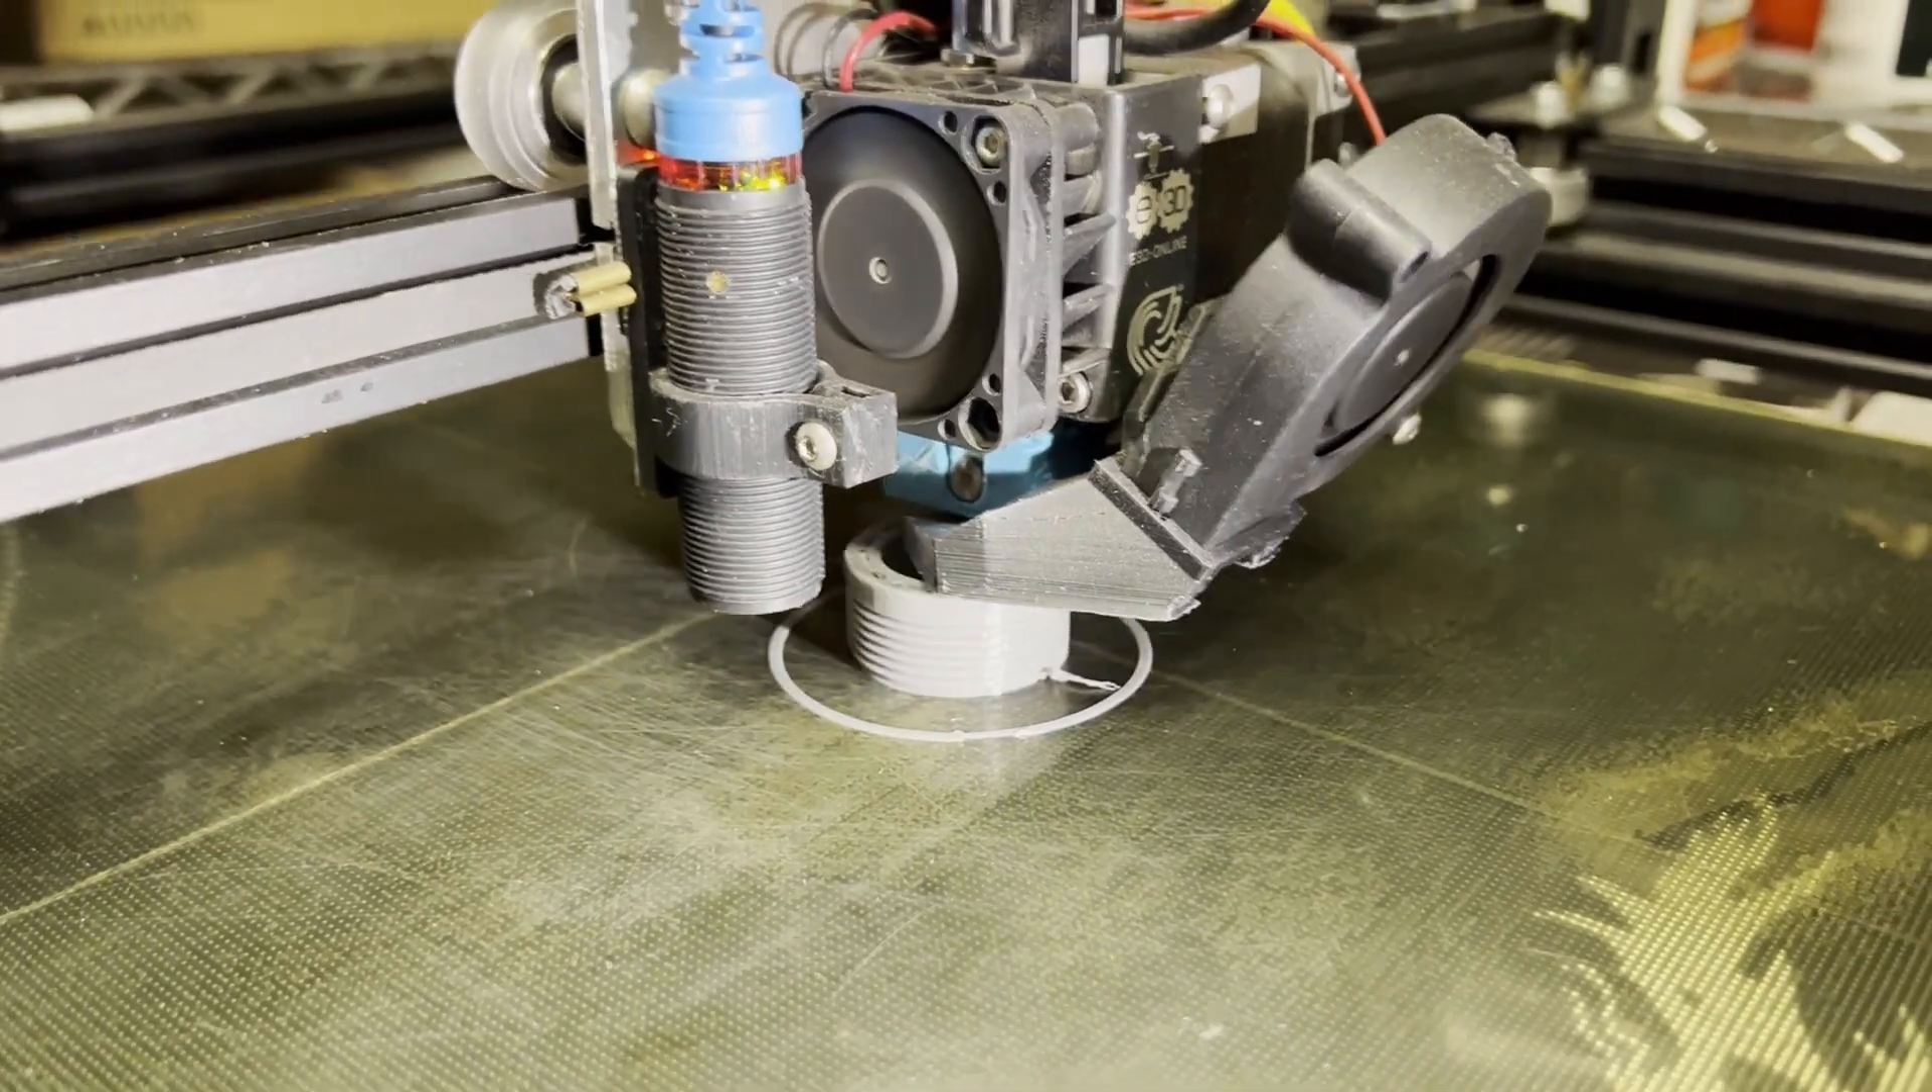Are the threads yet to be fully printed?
Yes.